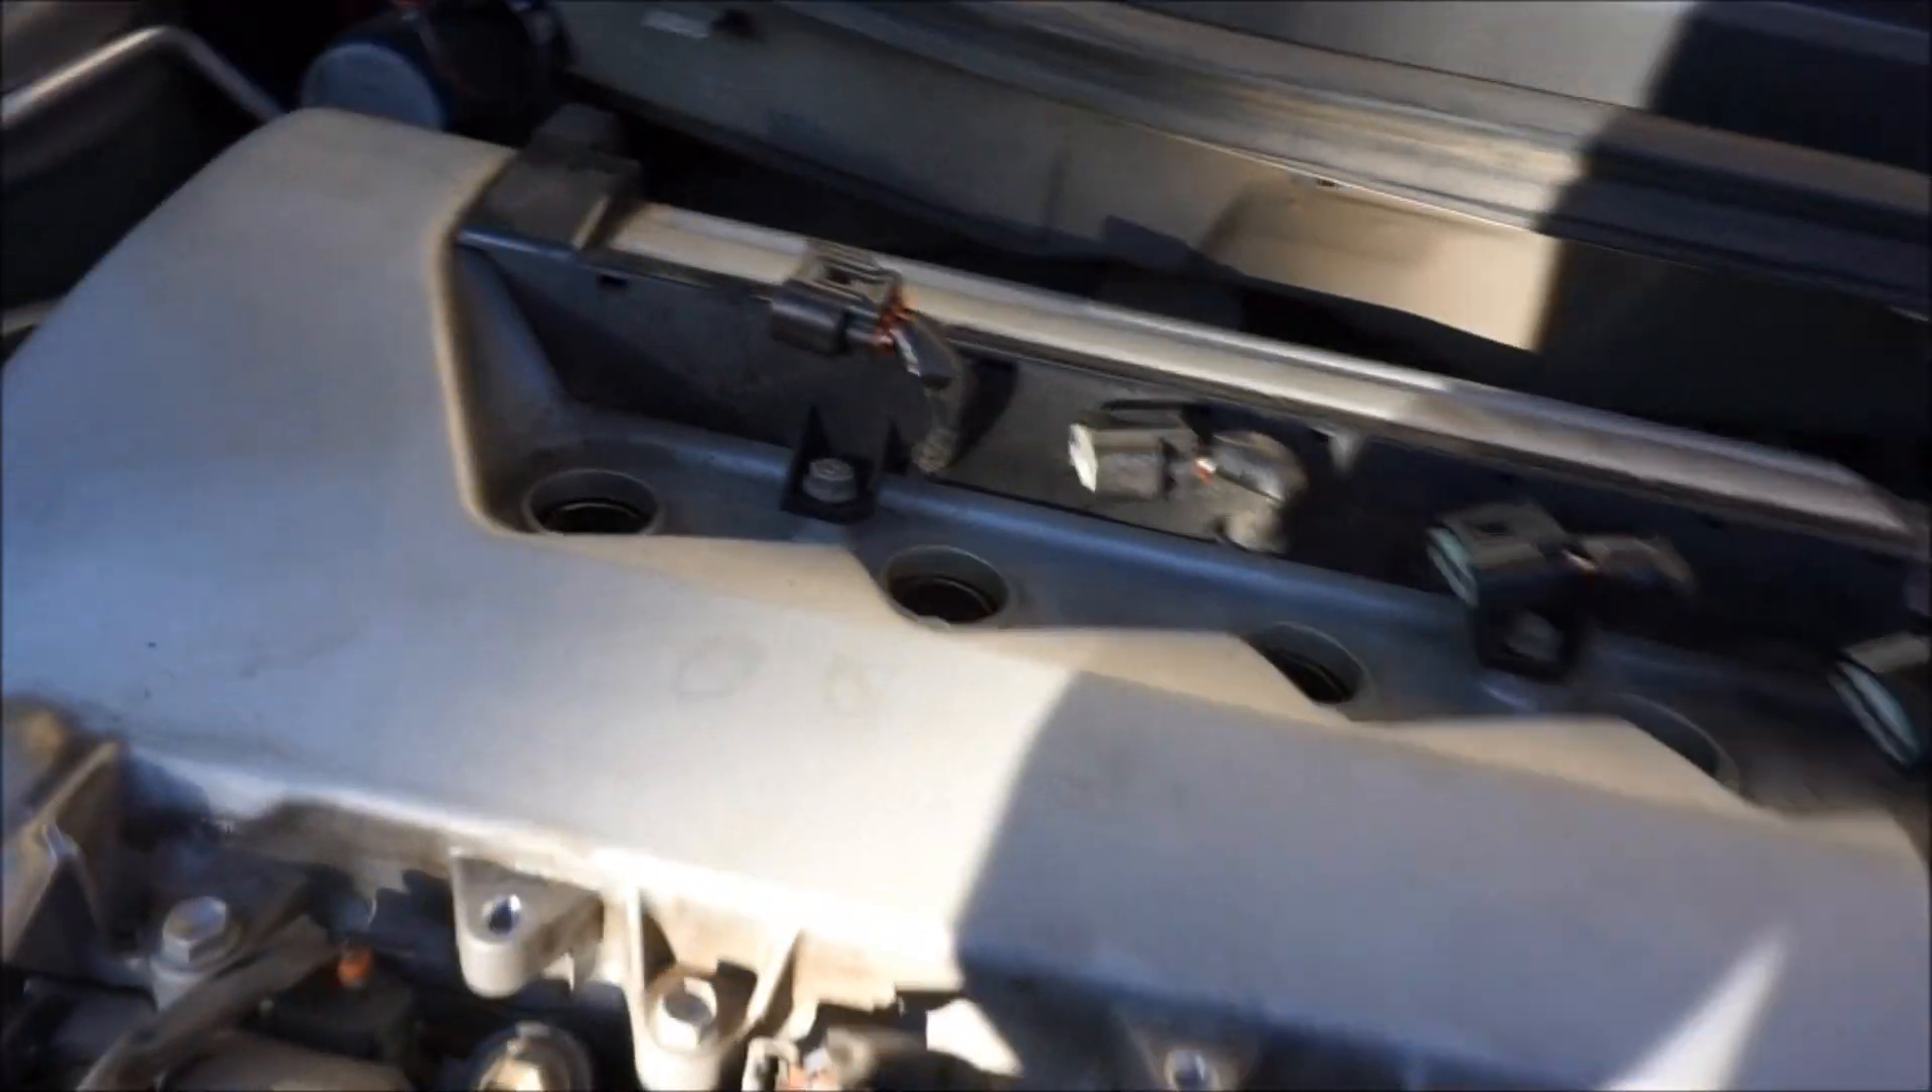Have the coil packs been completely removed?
Yes.